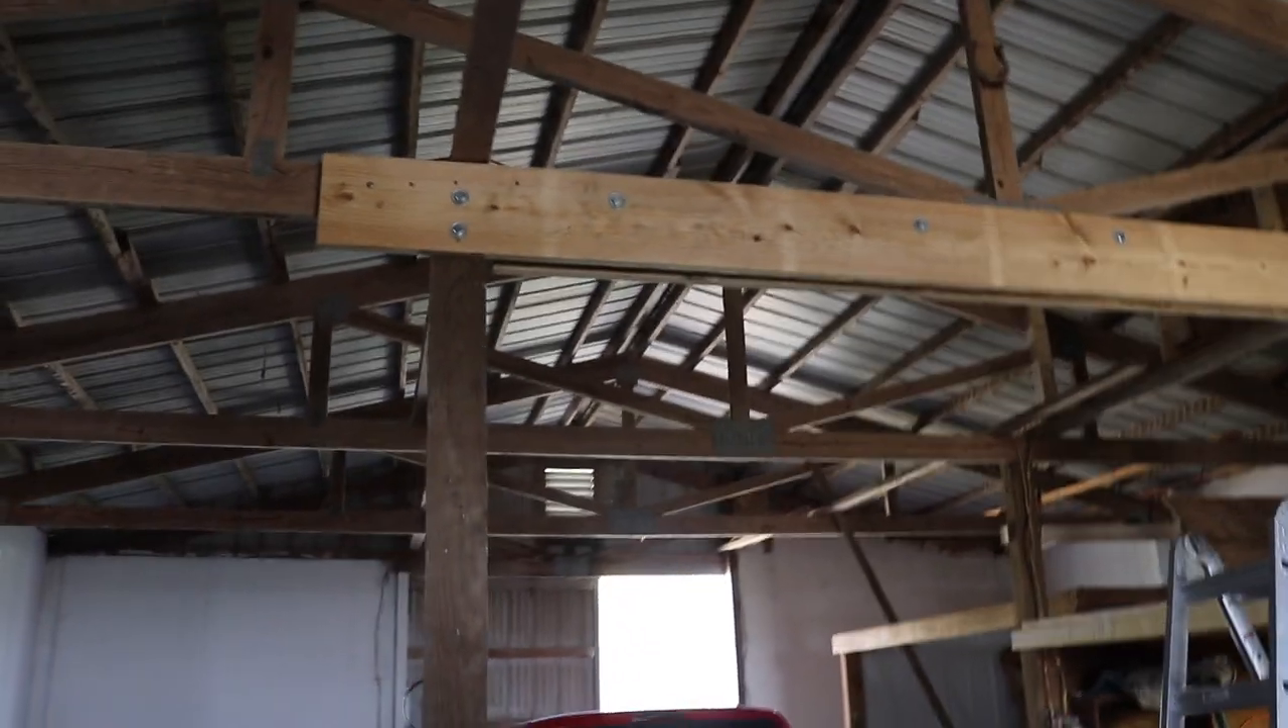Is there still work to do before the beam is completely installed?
No.